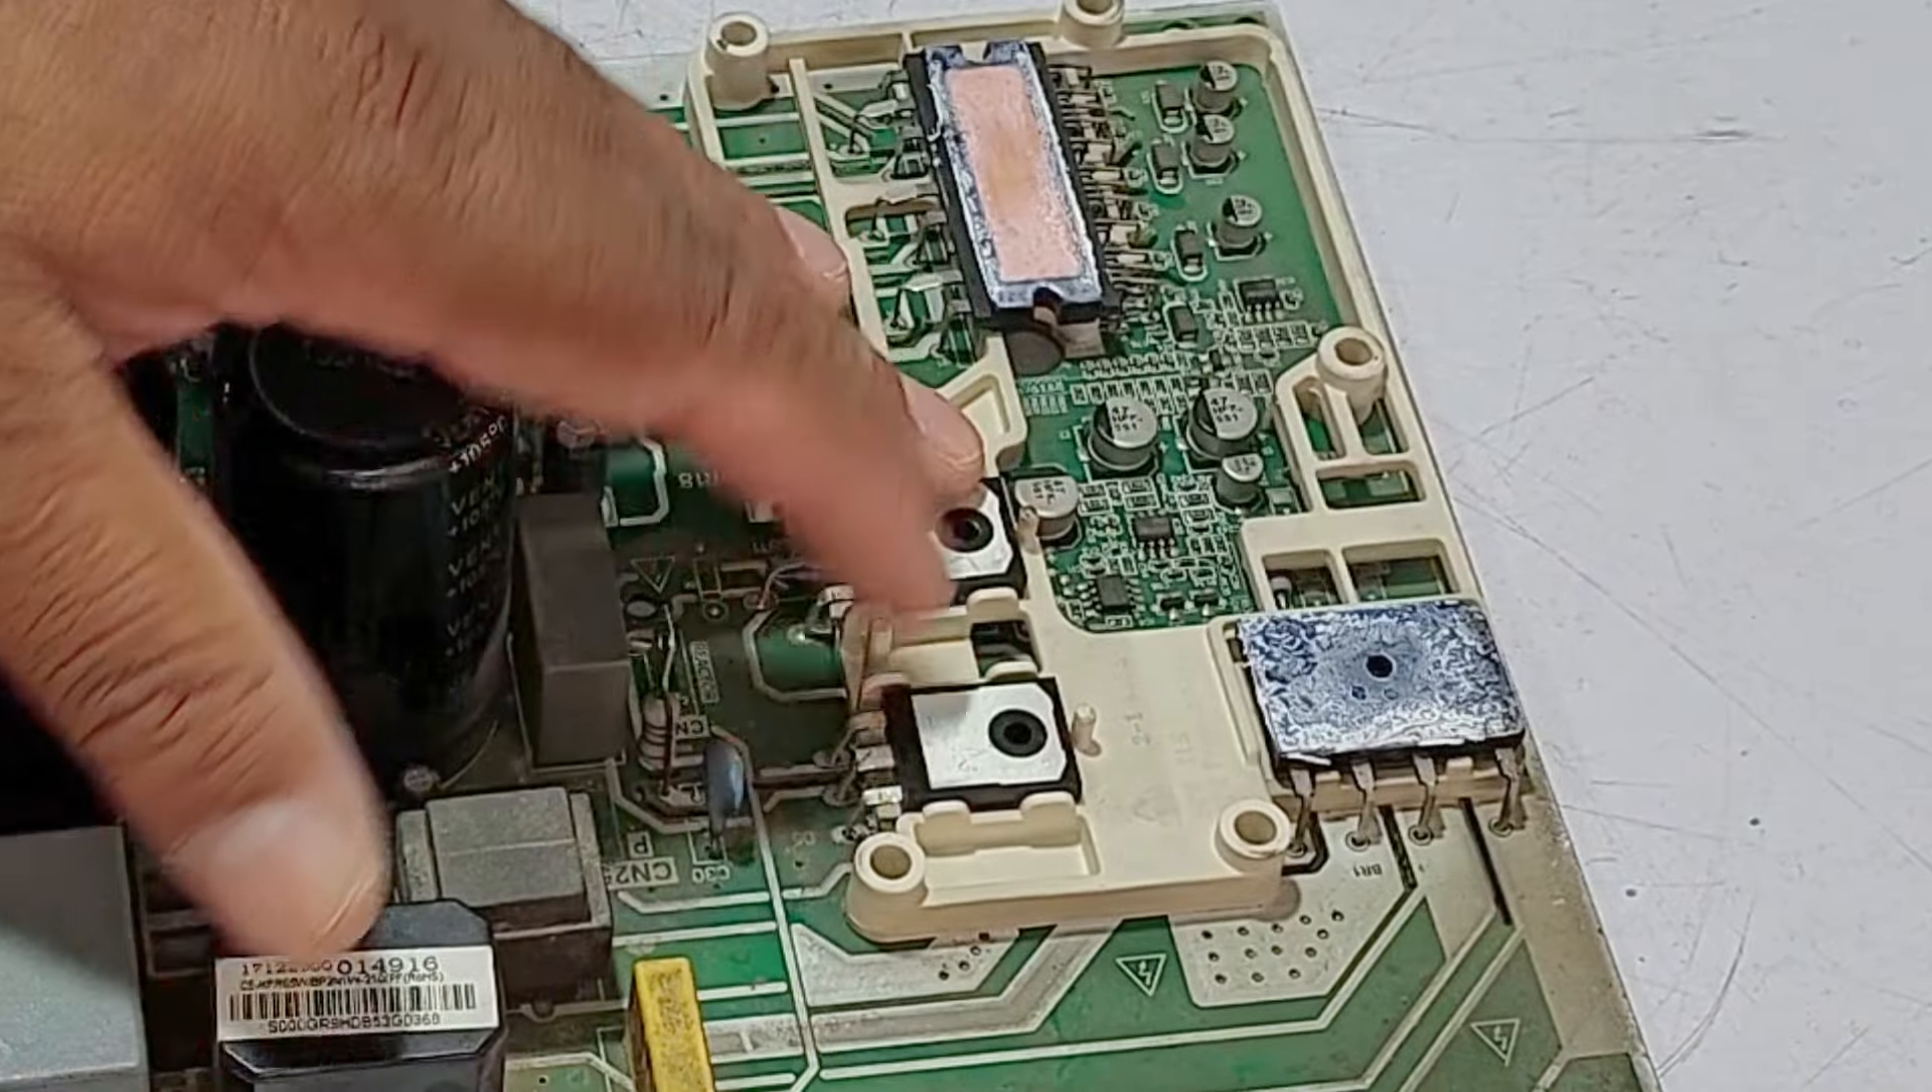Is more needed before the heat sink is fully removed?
No.